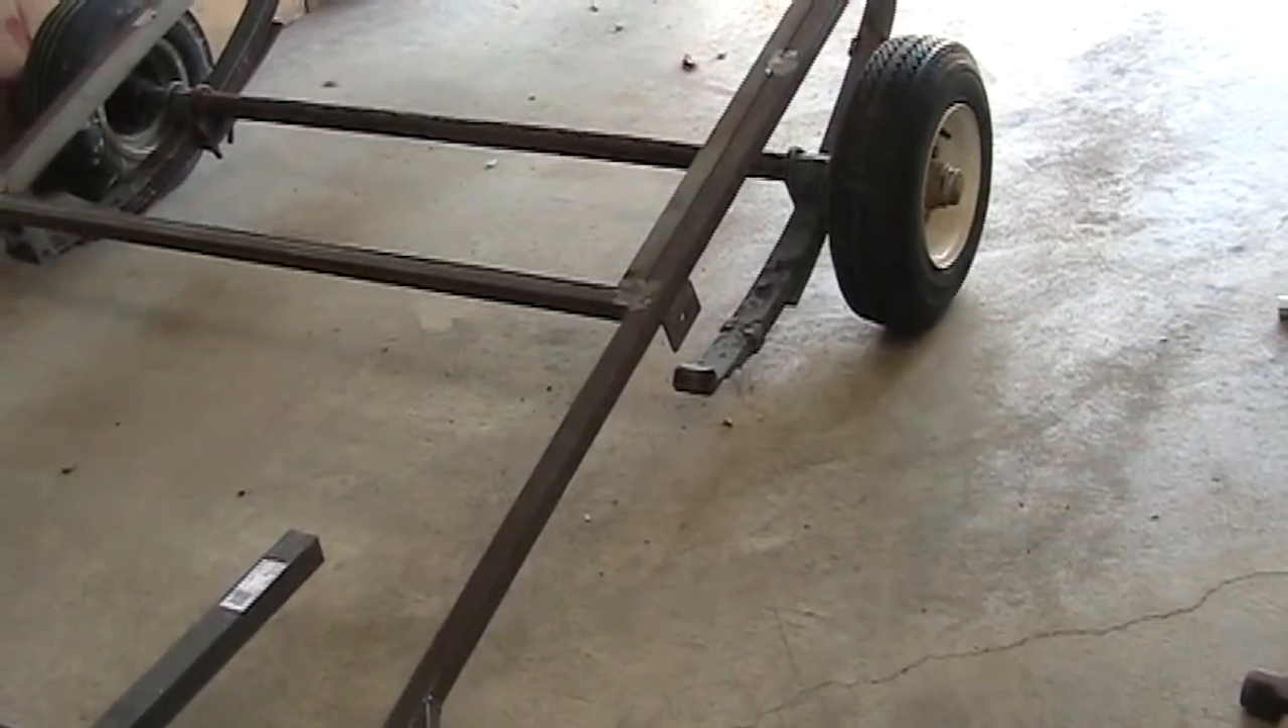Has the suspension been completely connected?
No.